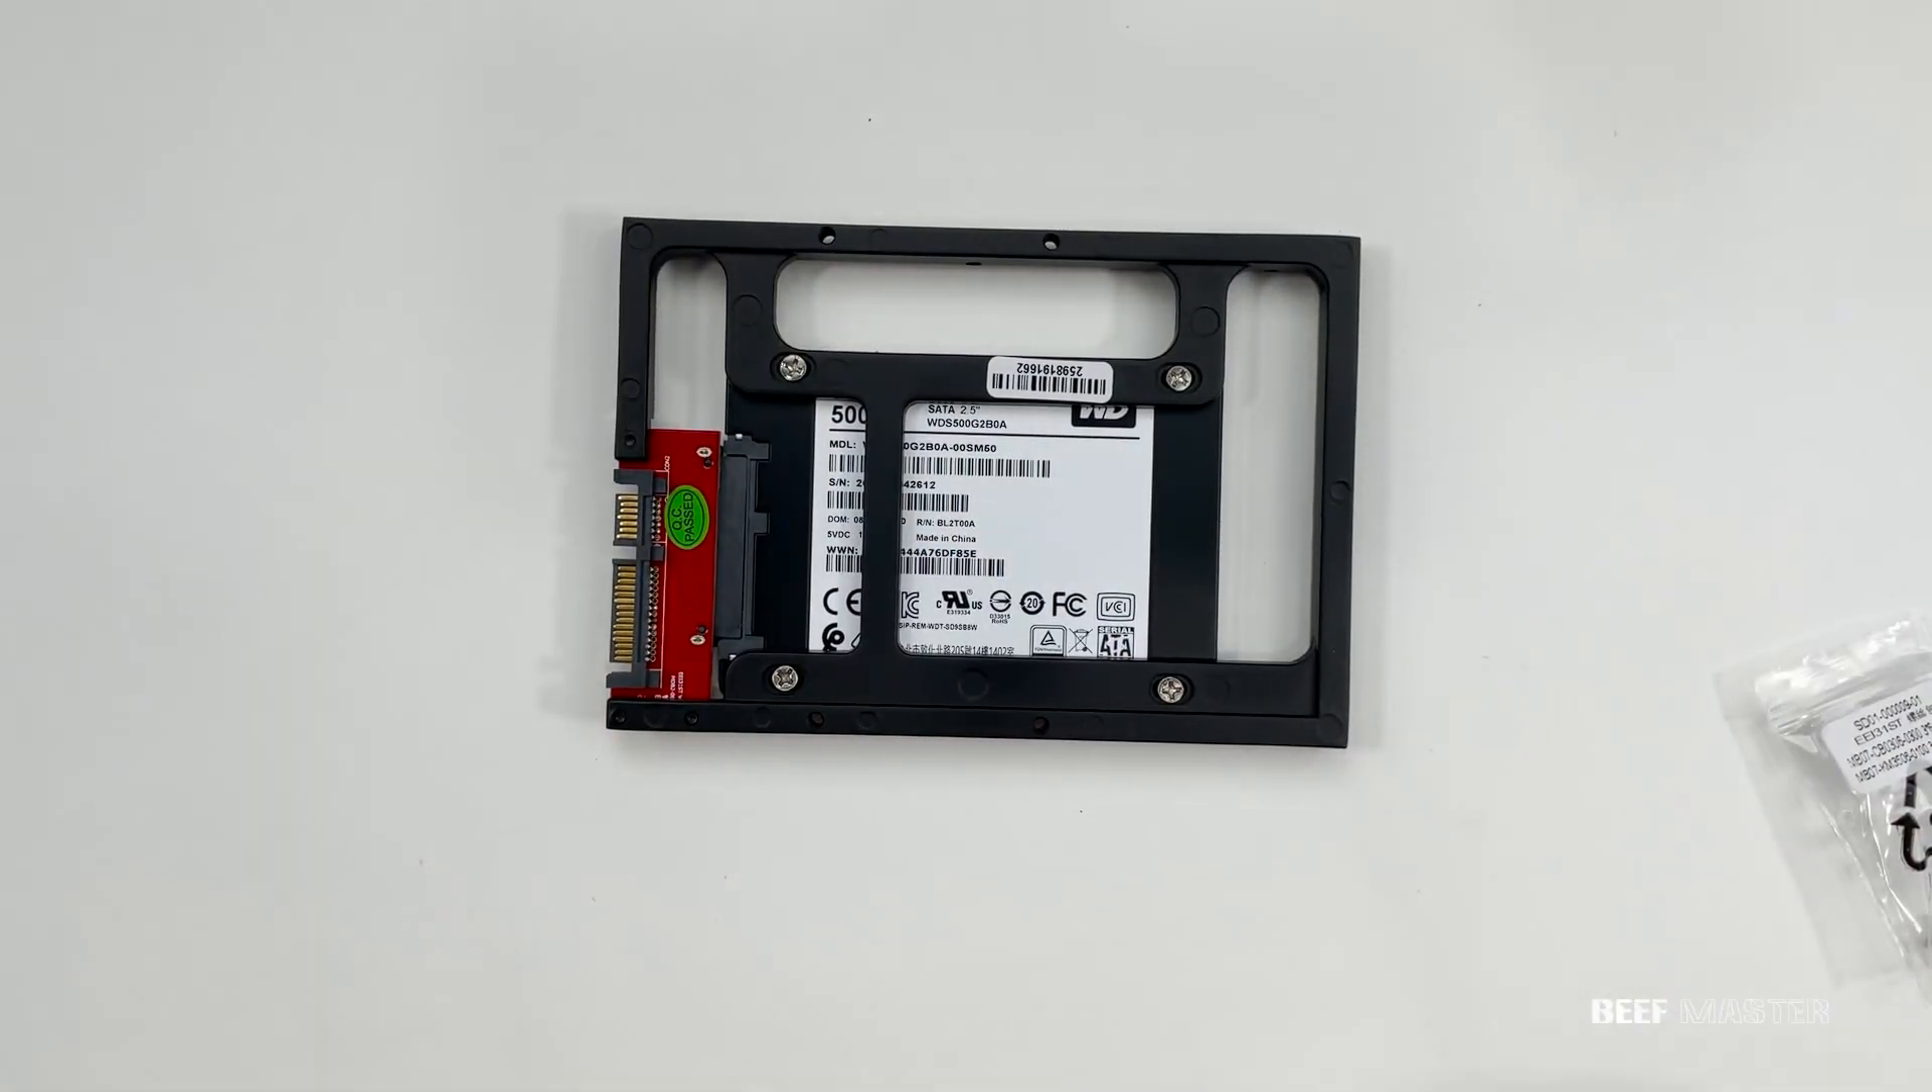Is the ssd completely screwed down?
Yes.